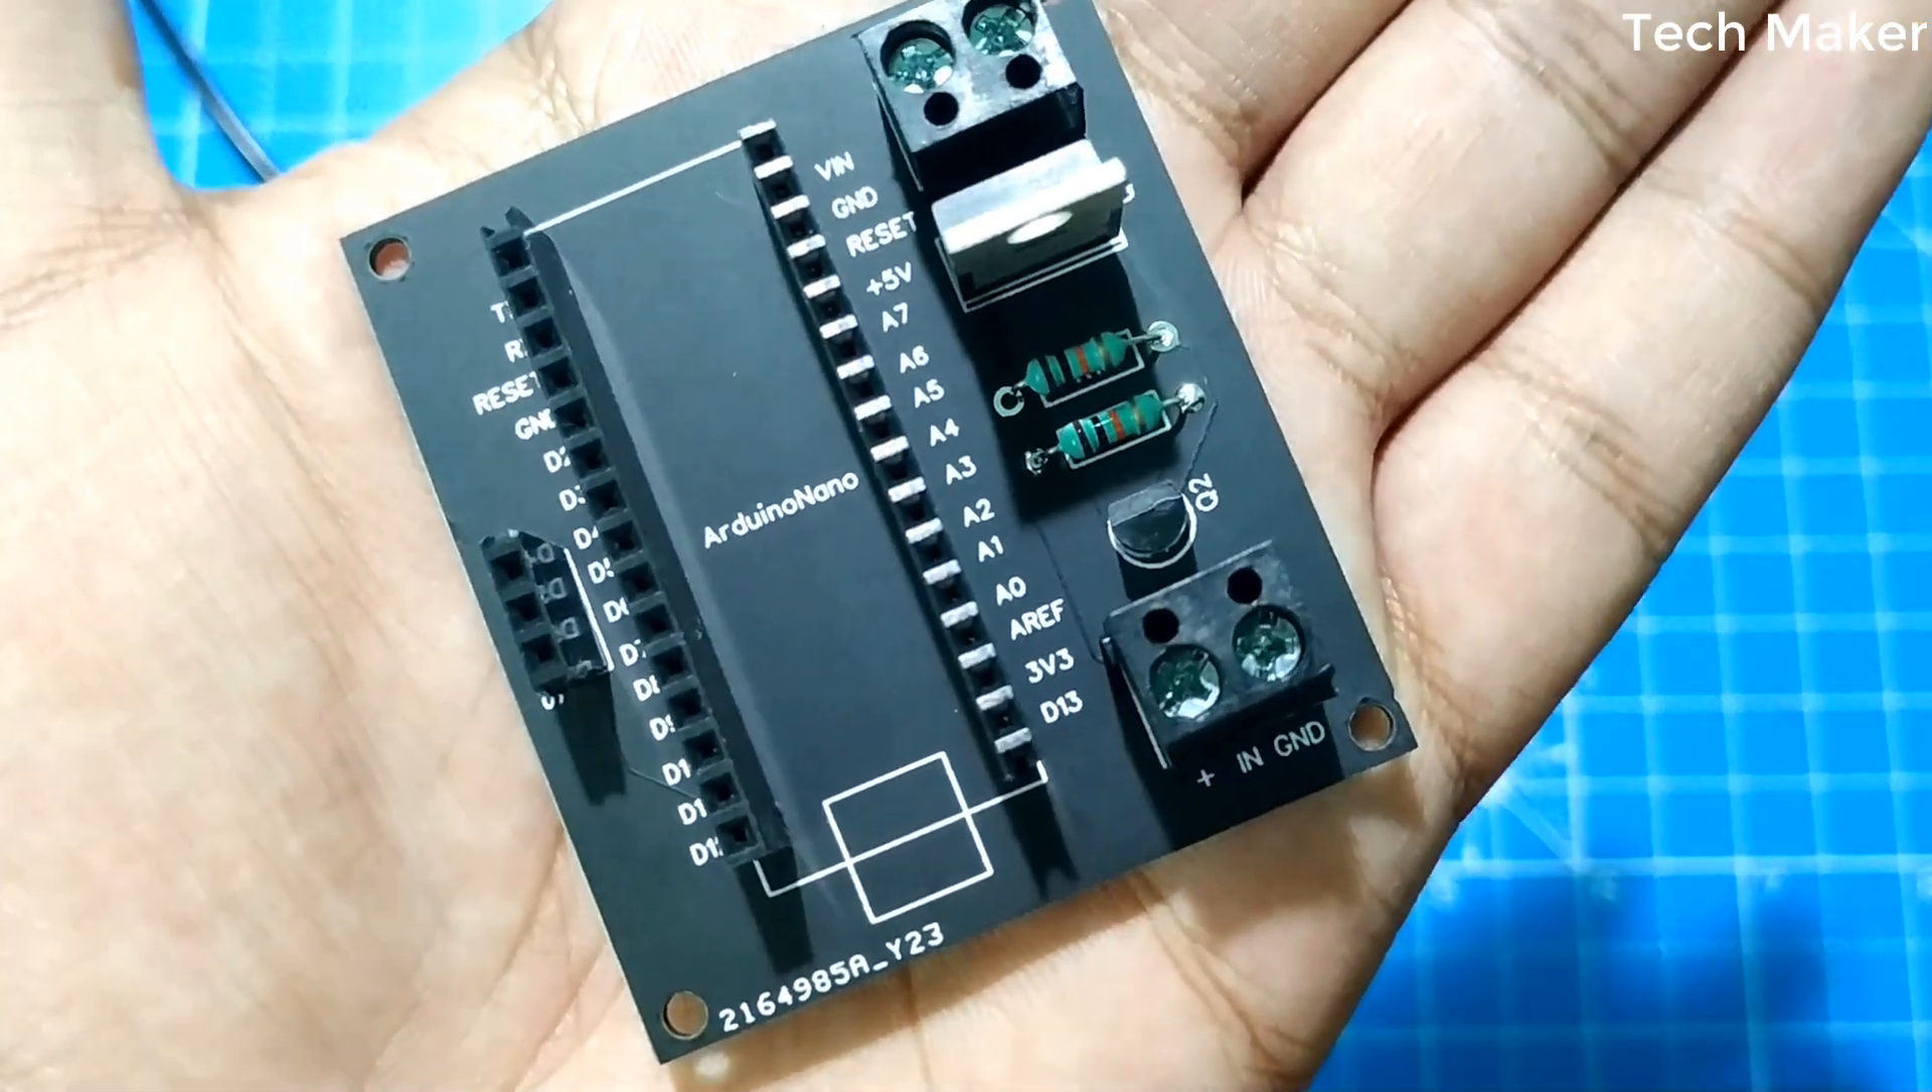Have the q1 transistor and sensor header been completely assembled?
Yes.